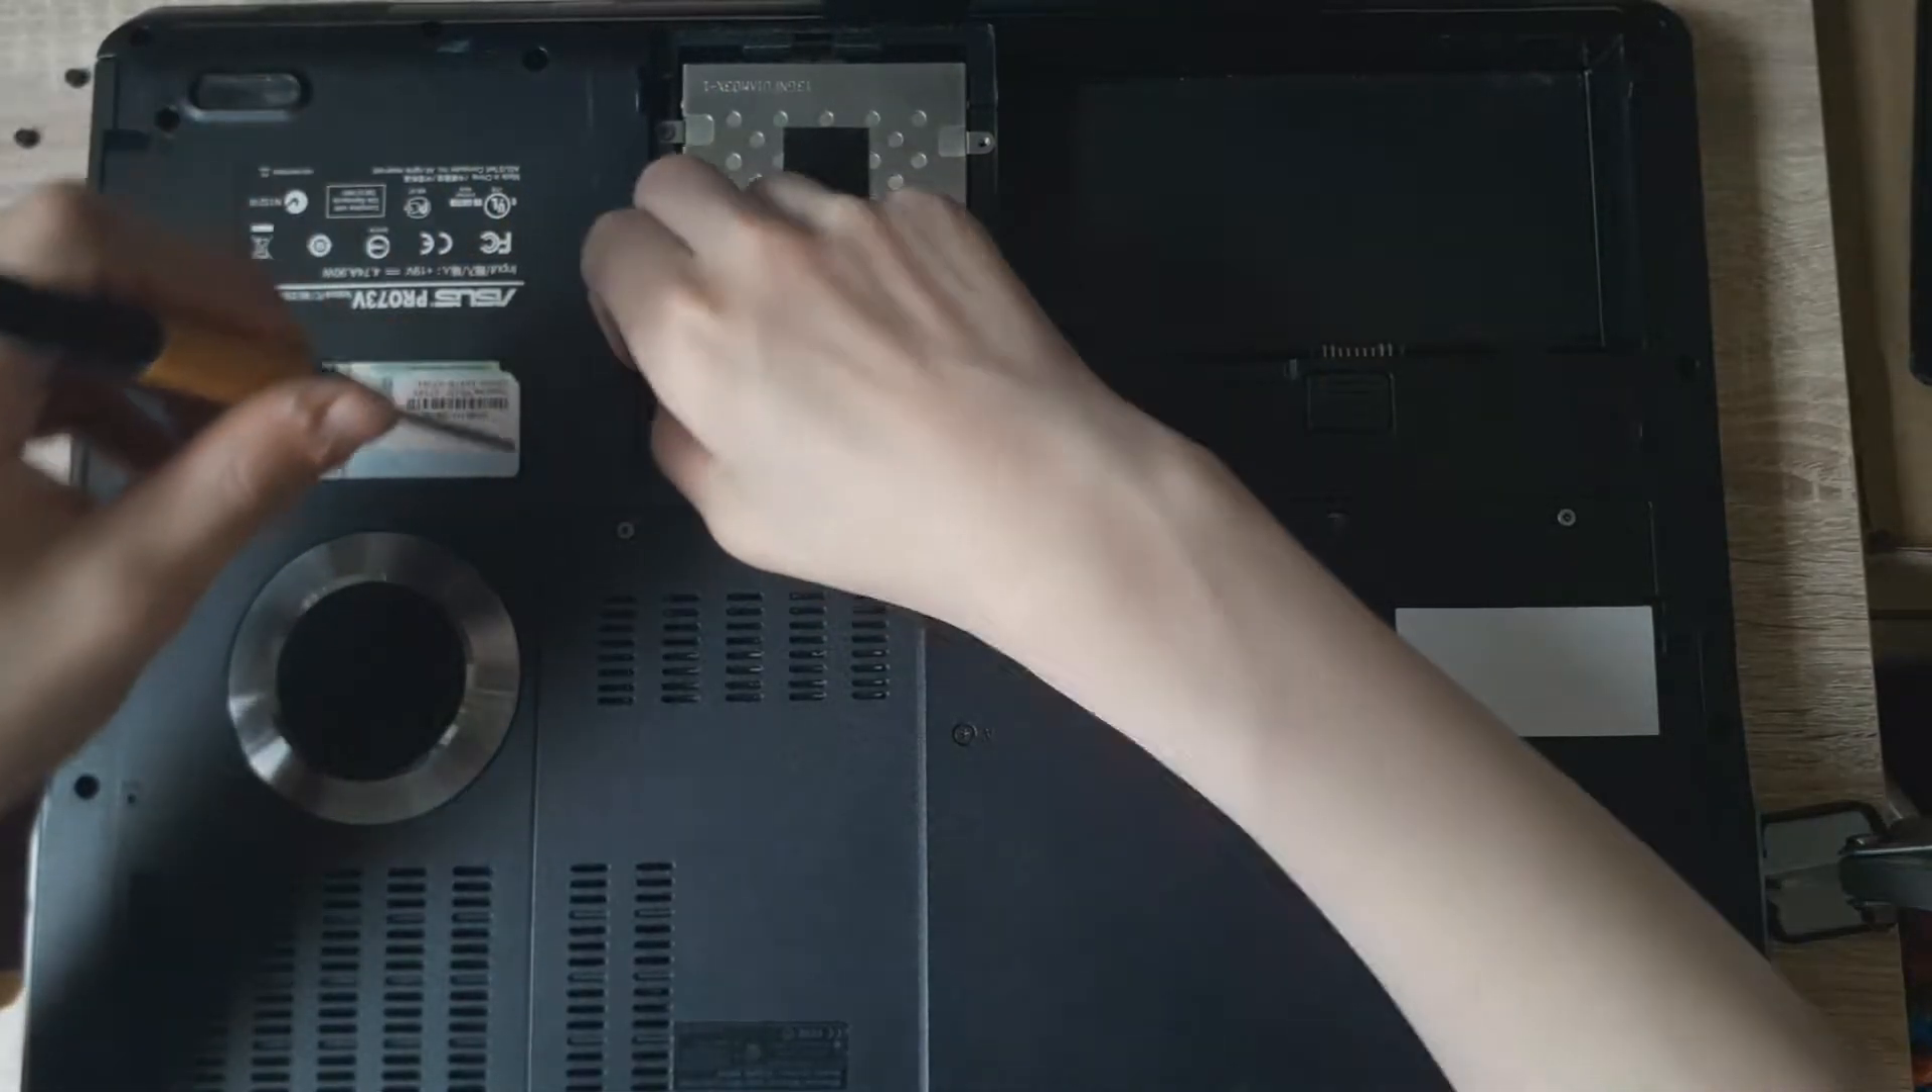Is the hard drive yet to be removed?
Yes.